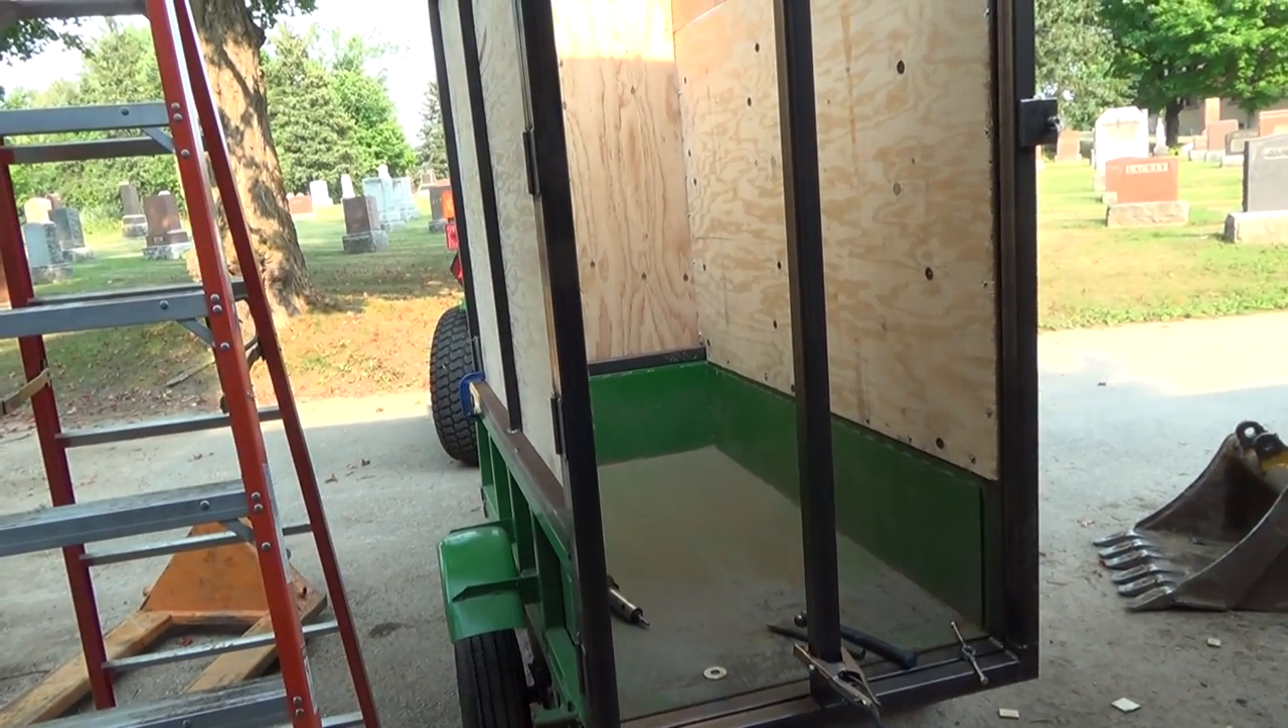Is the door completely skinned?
No.